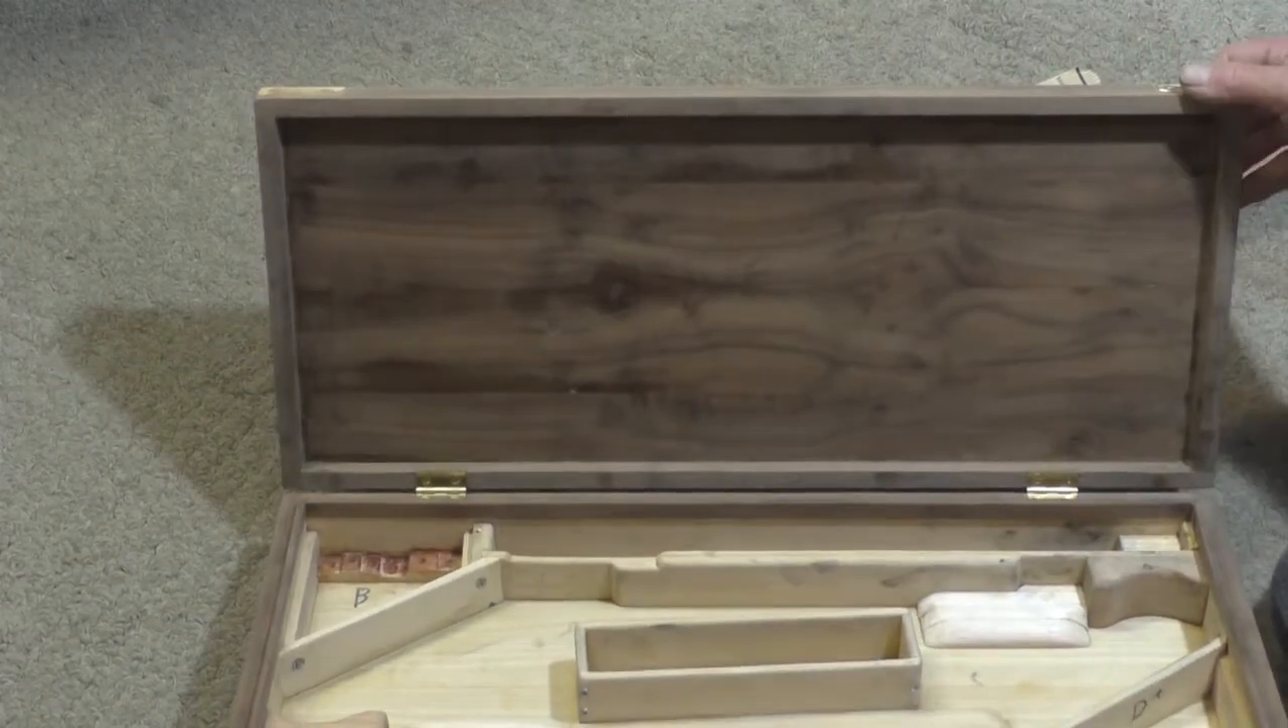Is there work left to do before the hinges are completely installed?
No.